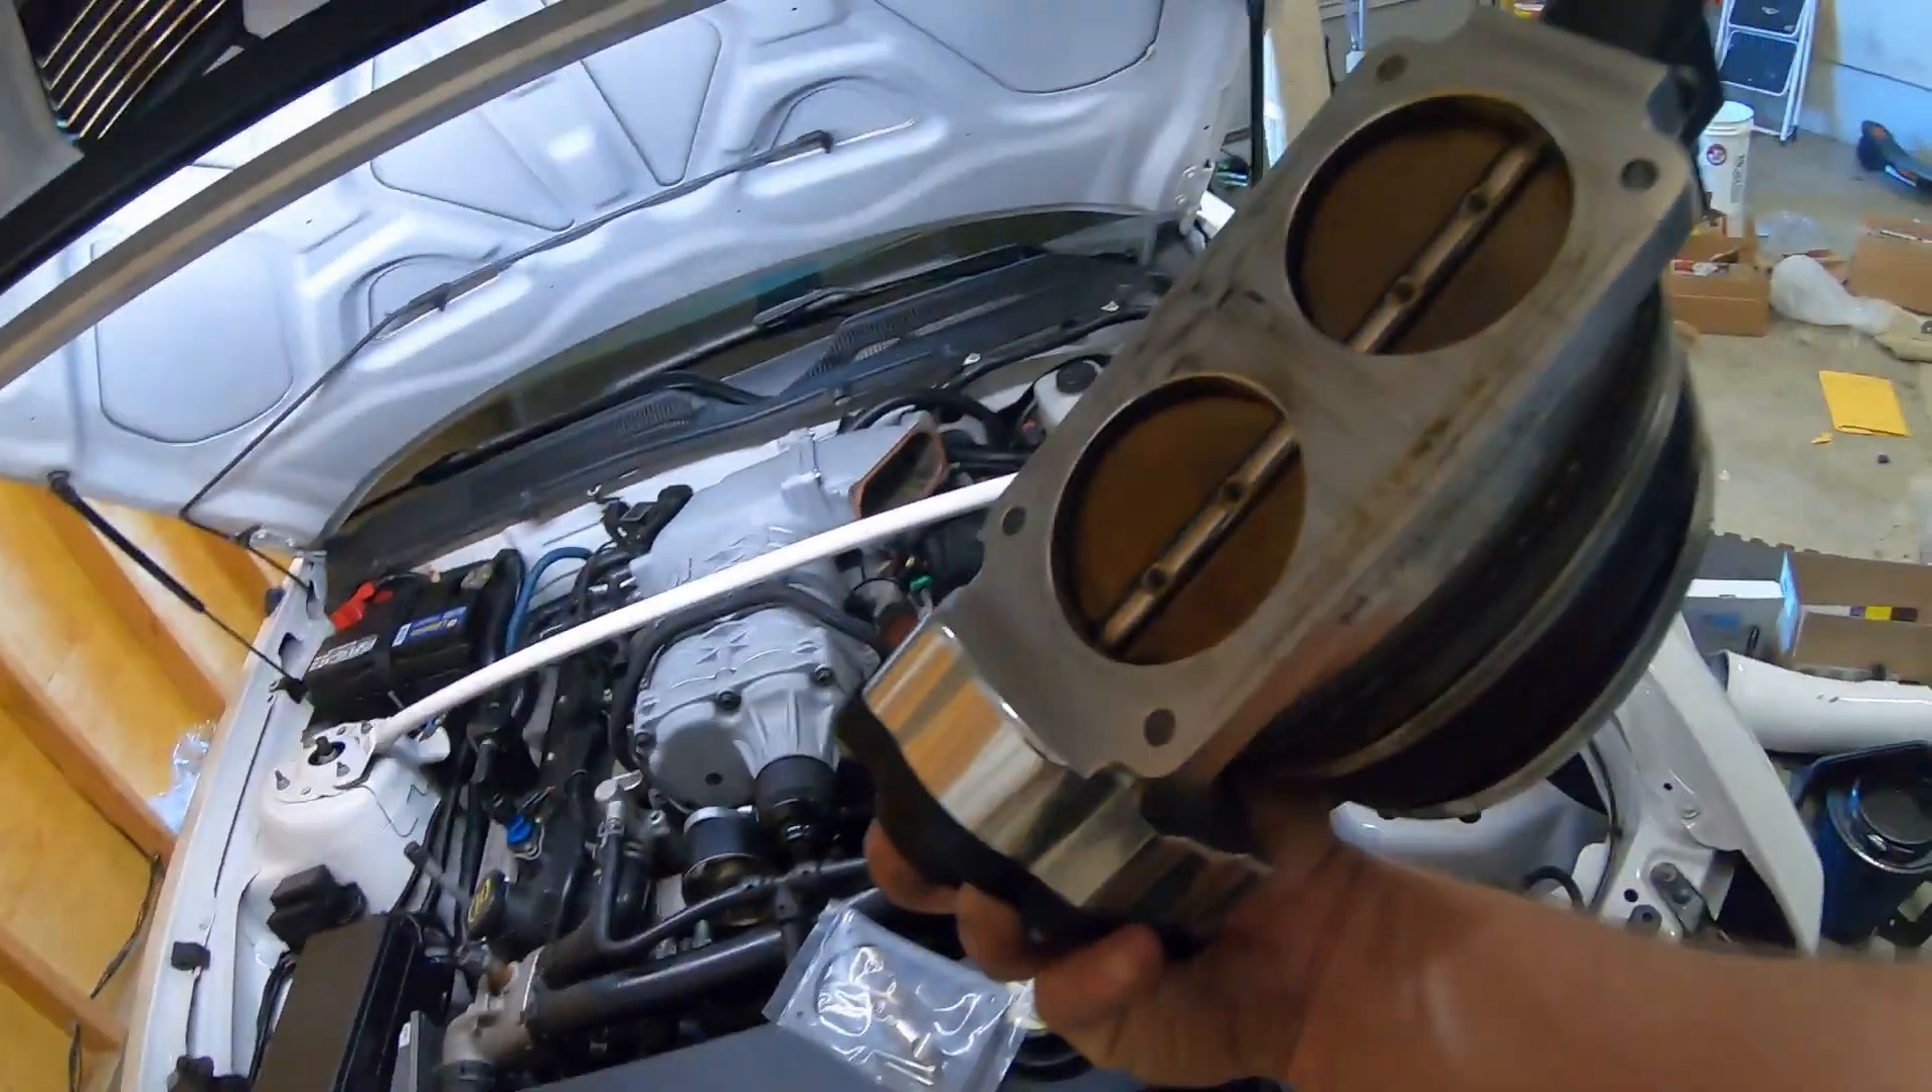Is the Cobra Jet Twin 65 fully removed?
Yes.